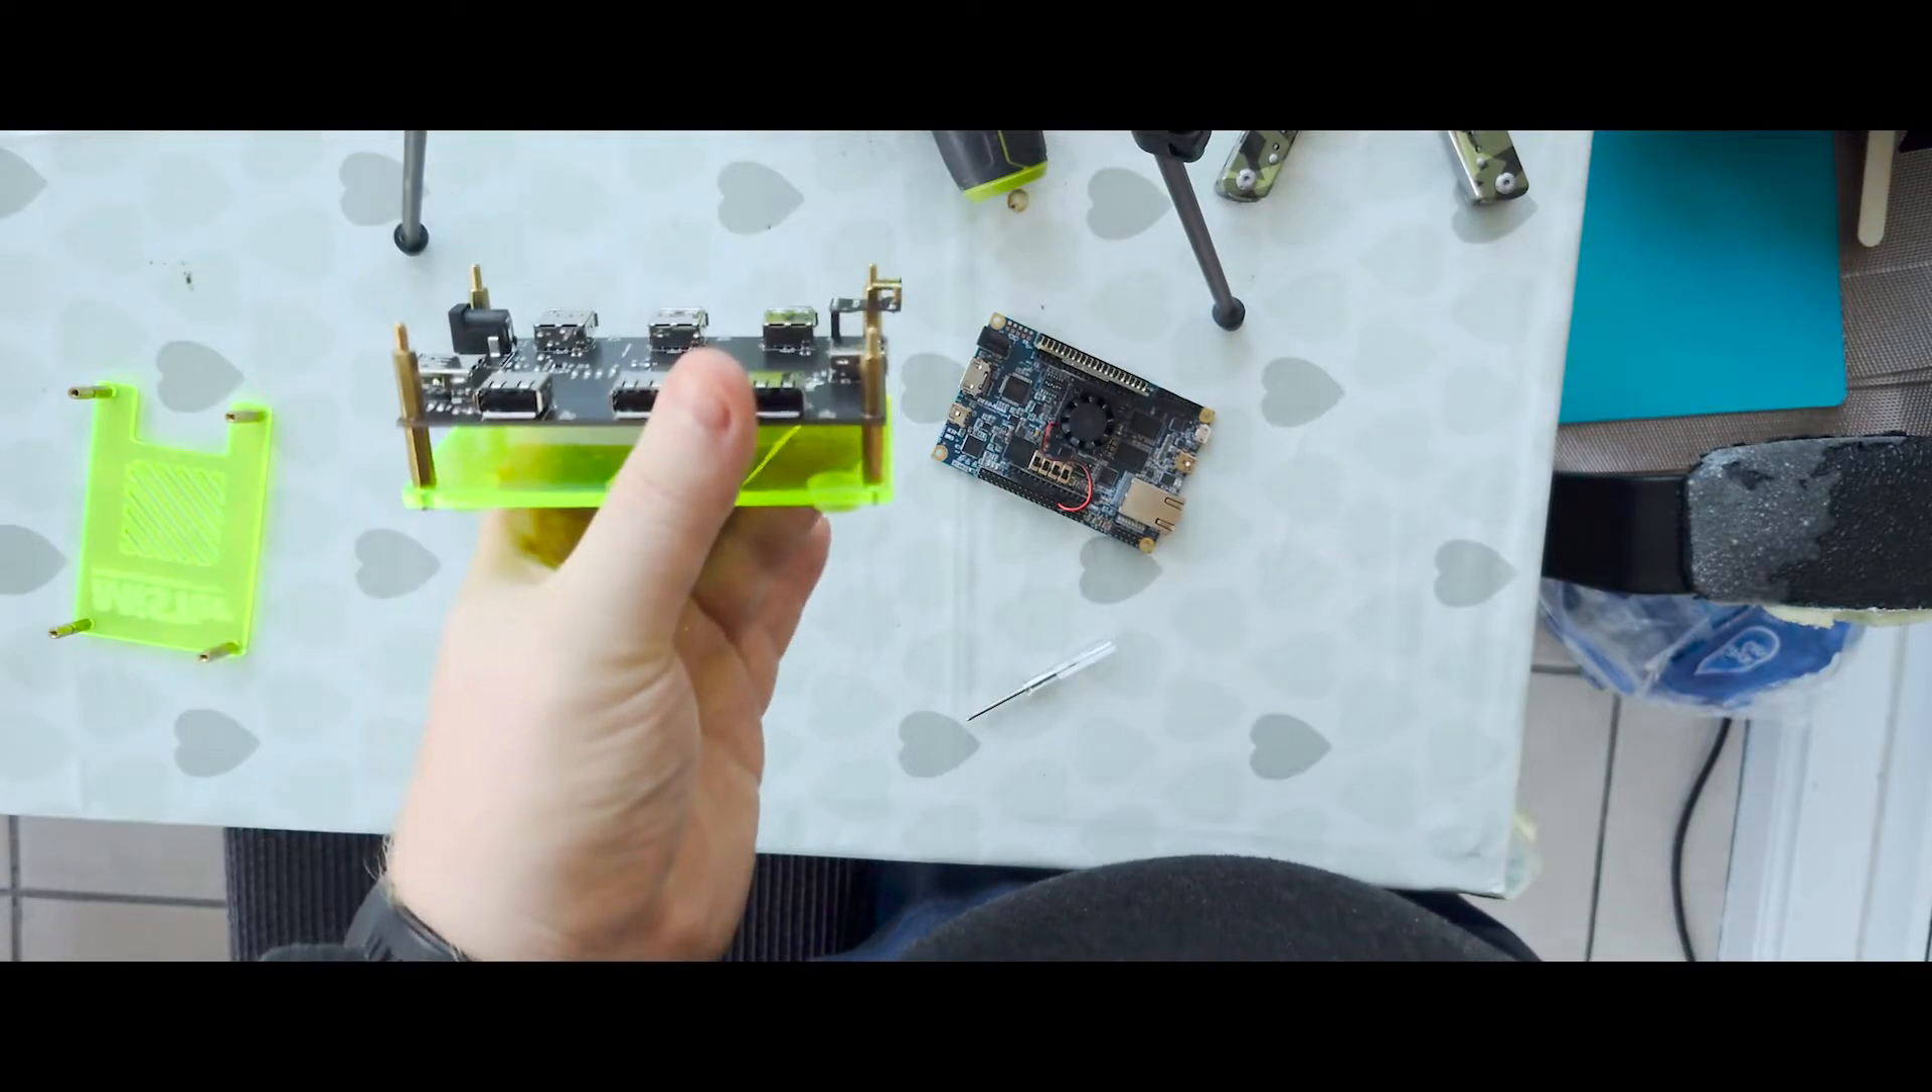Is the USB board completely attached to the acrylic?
Yes.